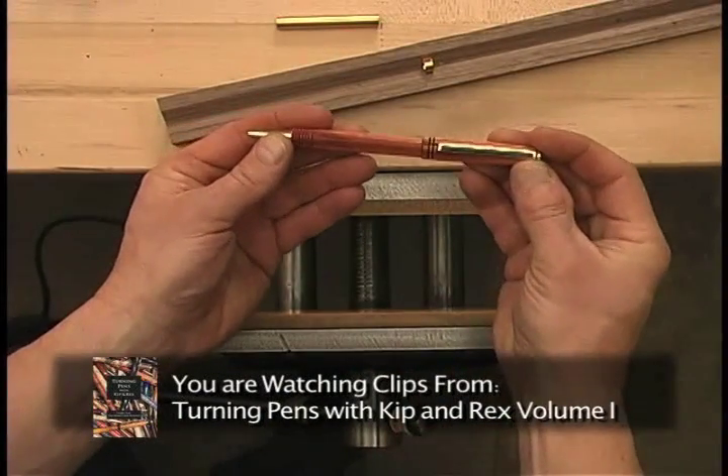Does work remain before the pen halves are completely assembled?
No.